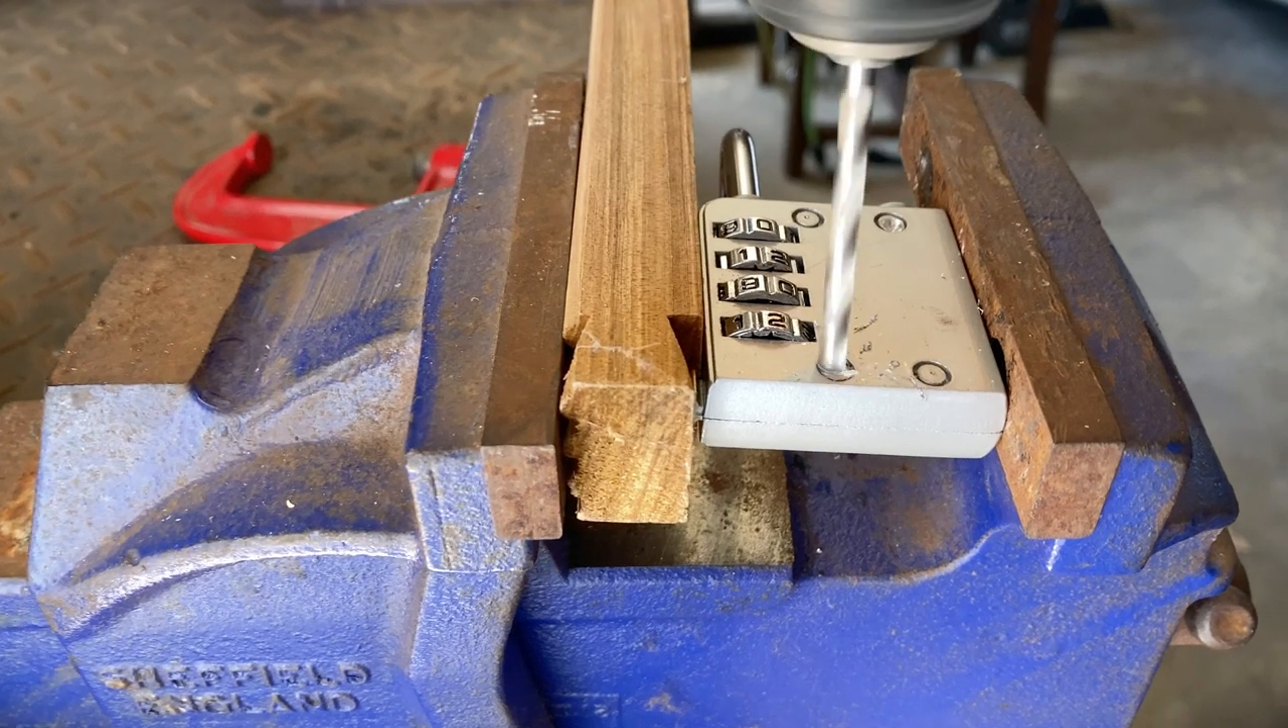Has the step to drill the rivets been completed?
No.